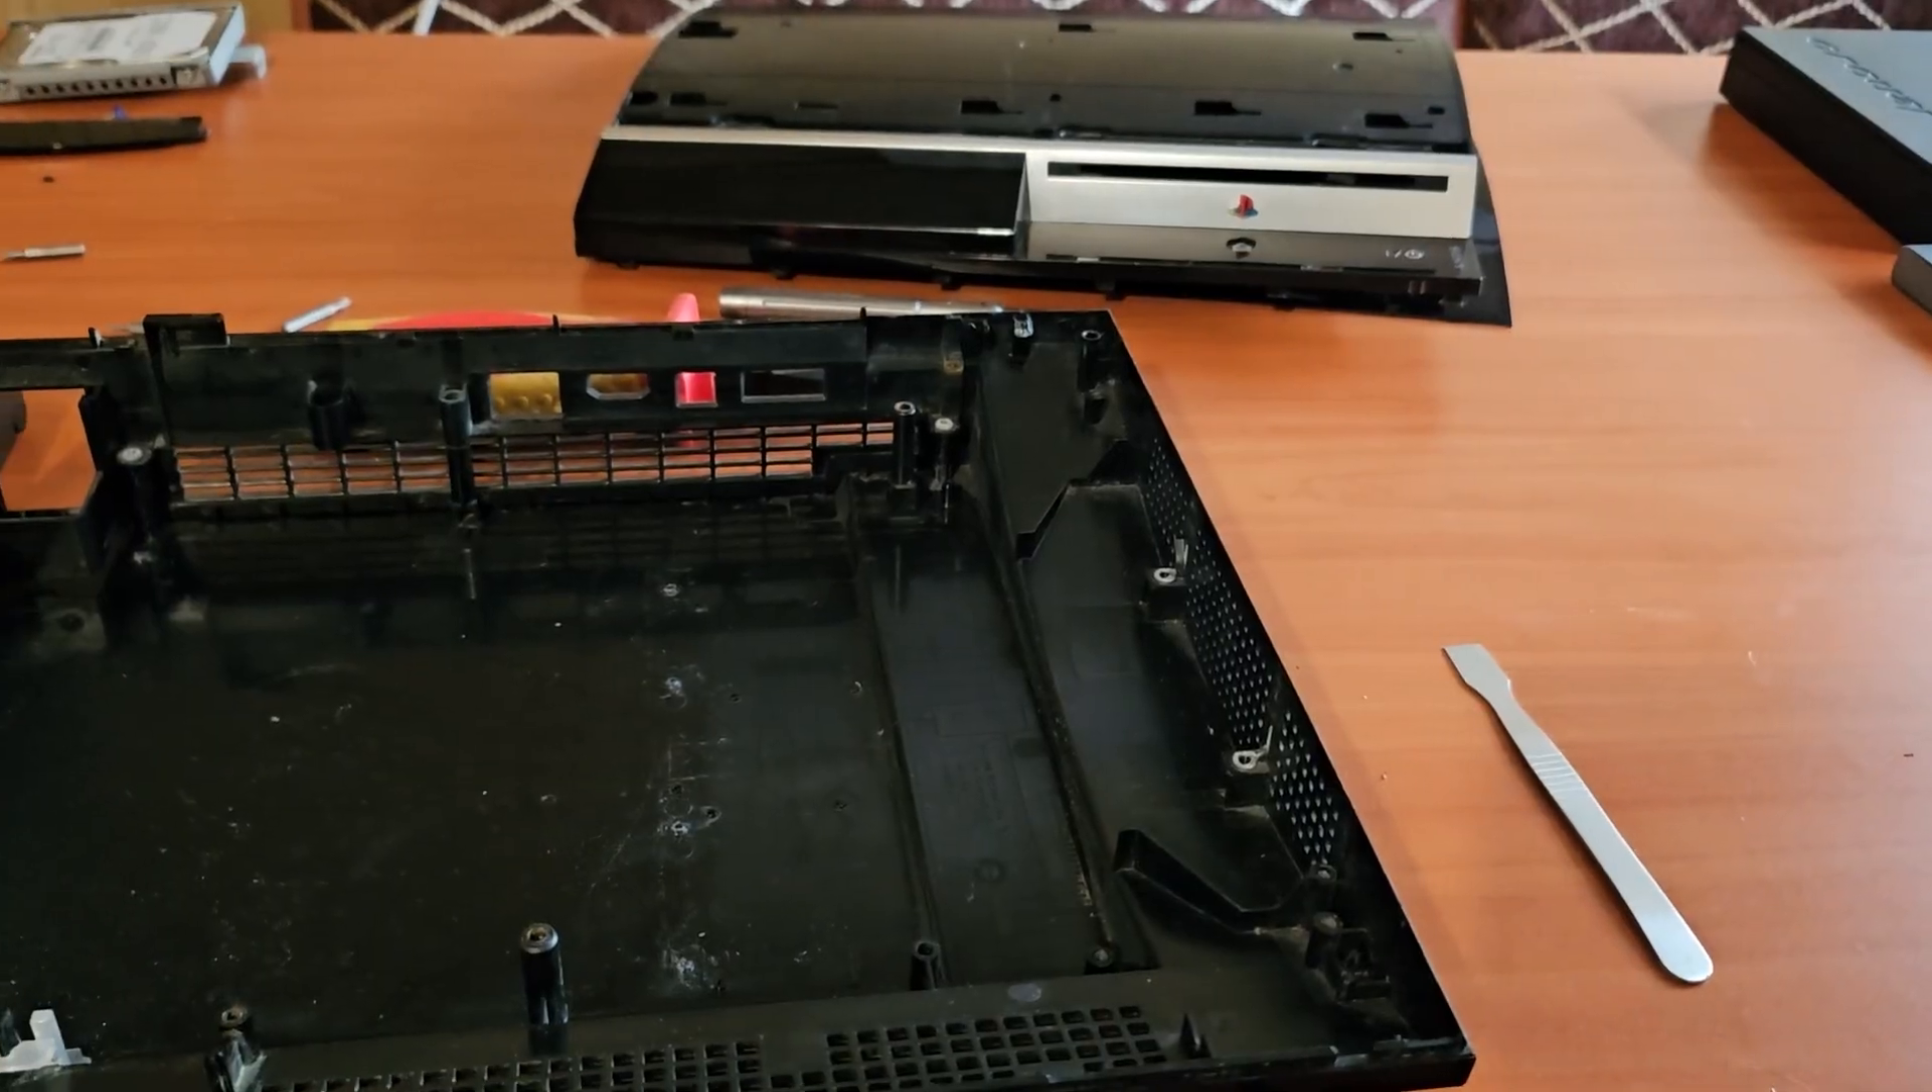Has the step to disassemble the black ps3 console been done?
Yes.